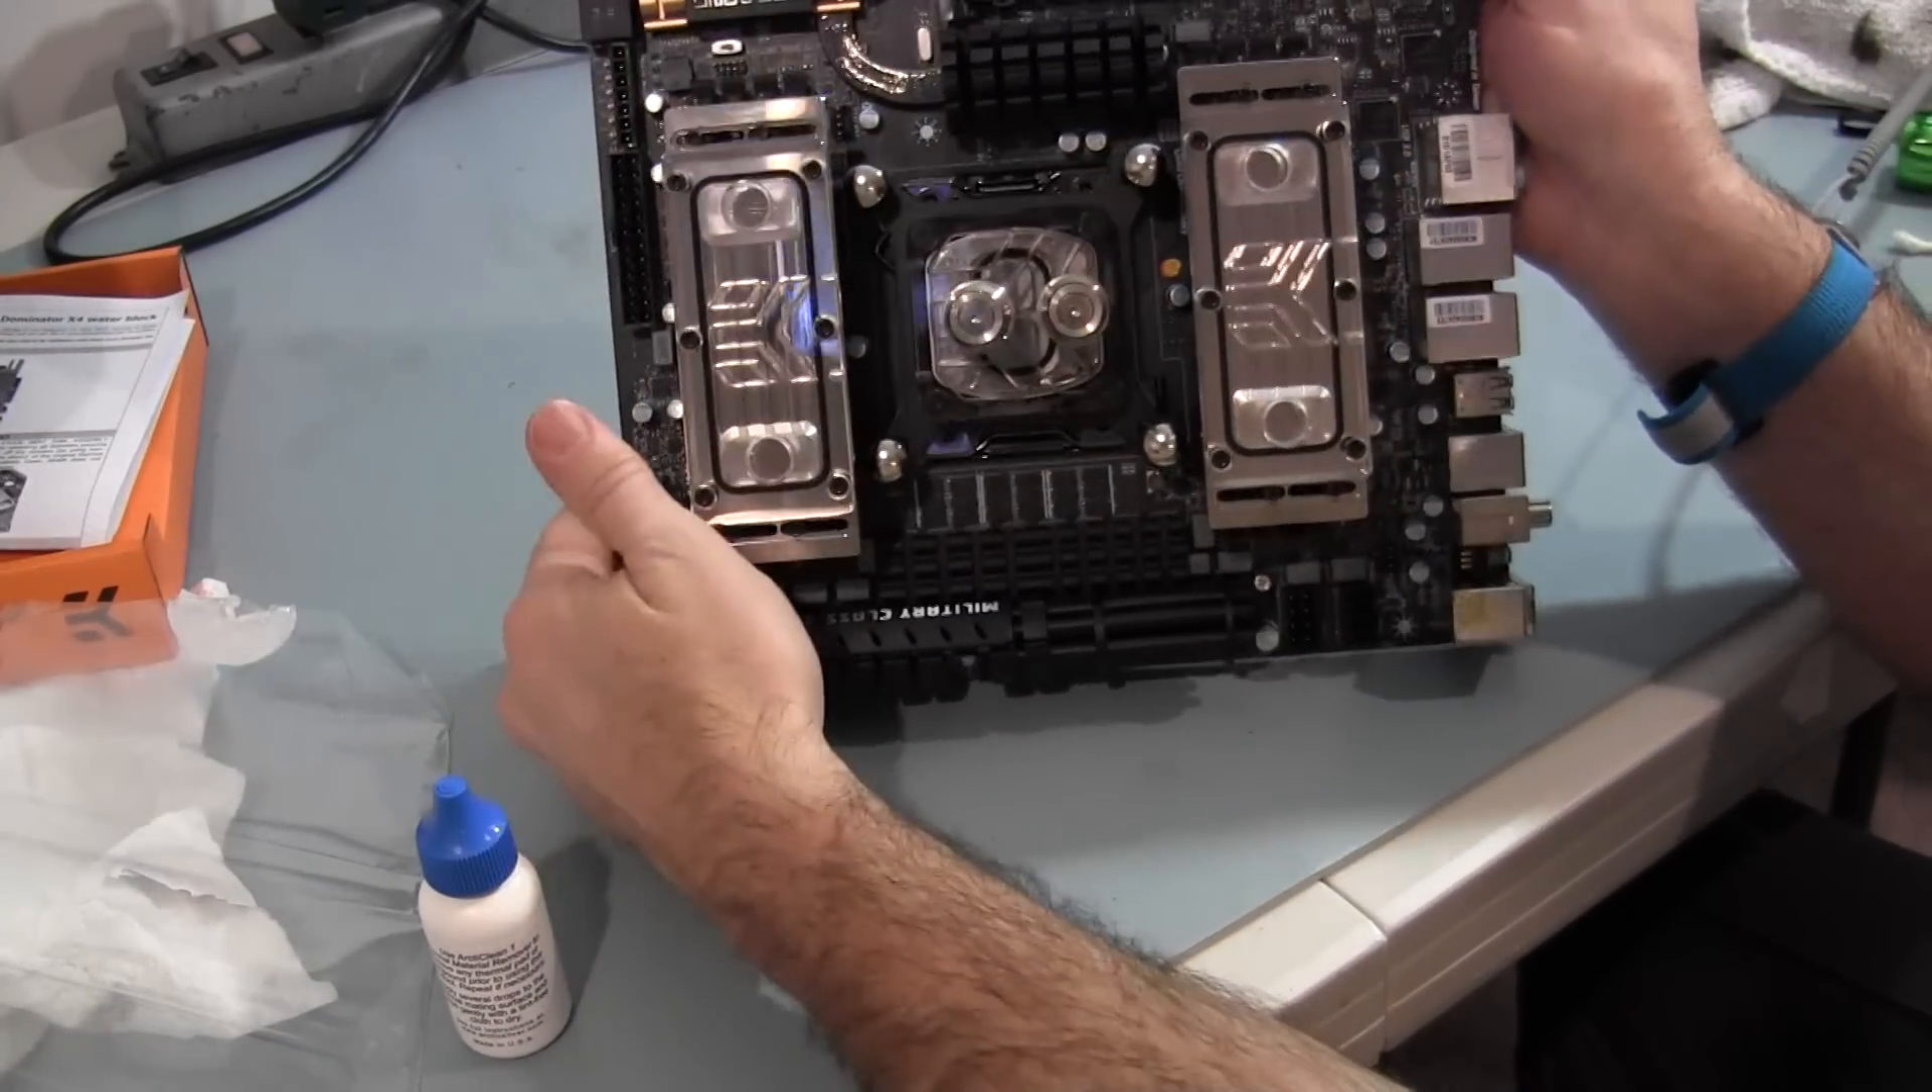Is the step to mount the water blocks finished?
Yes.